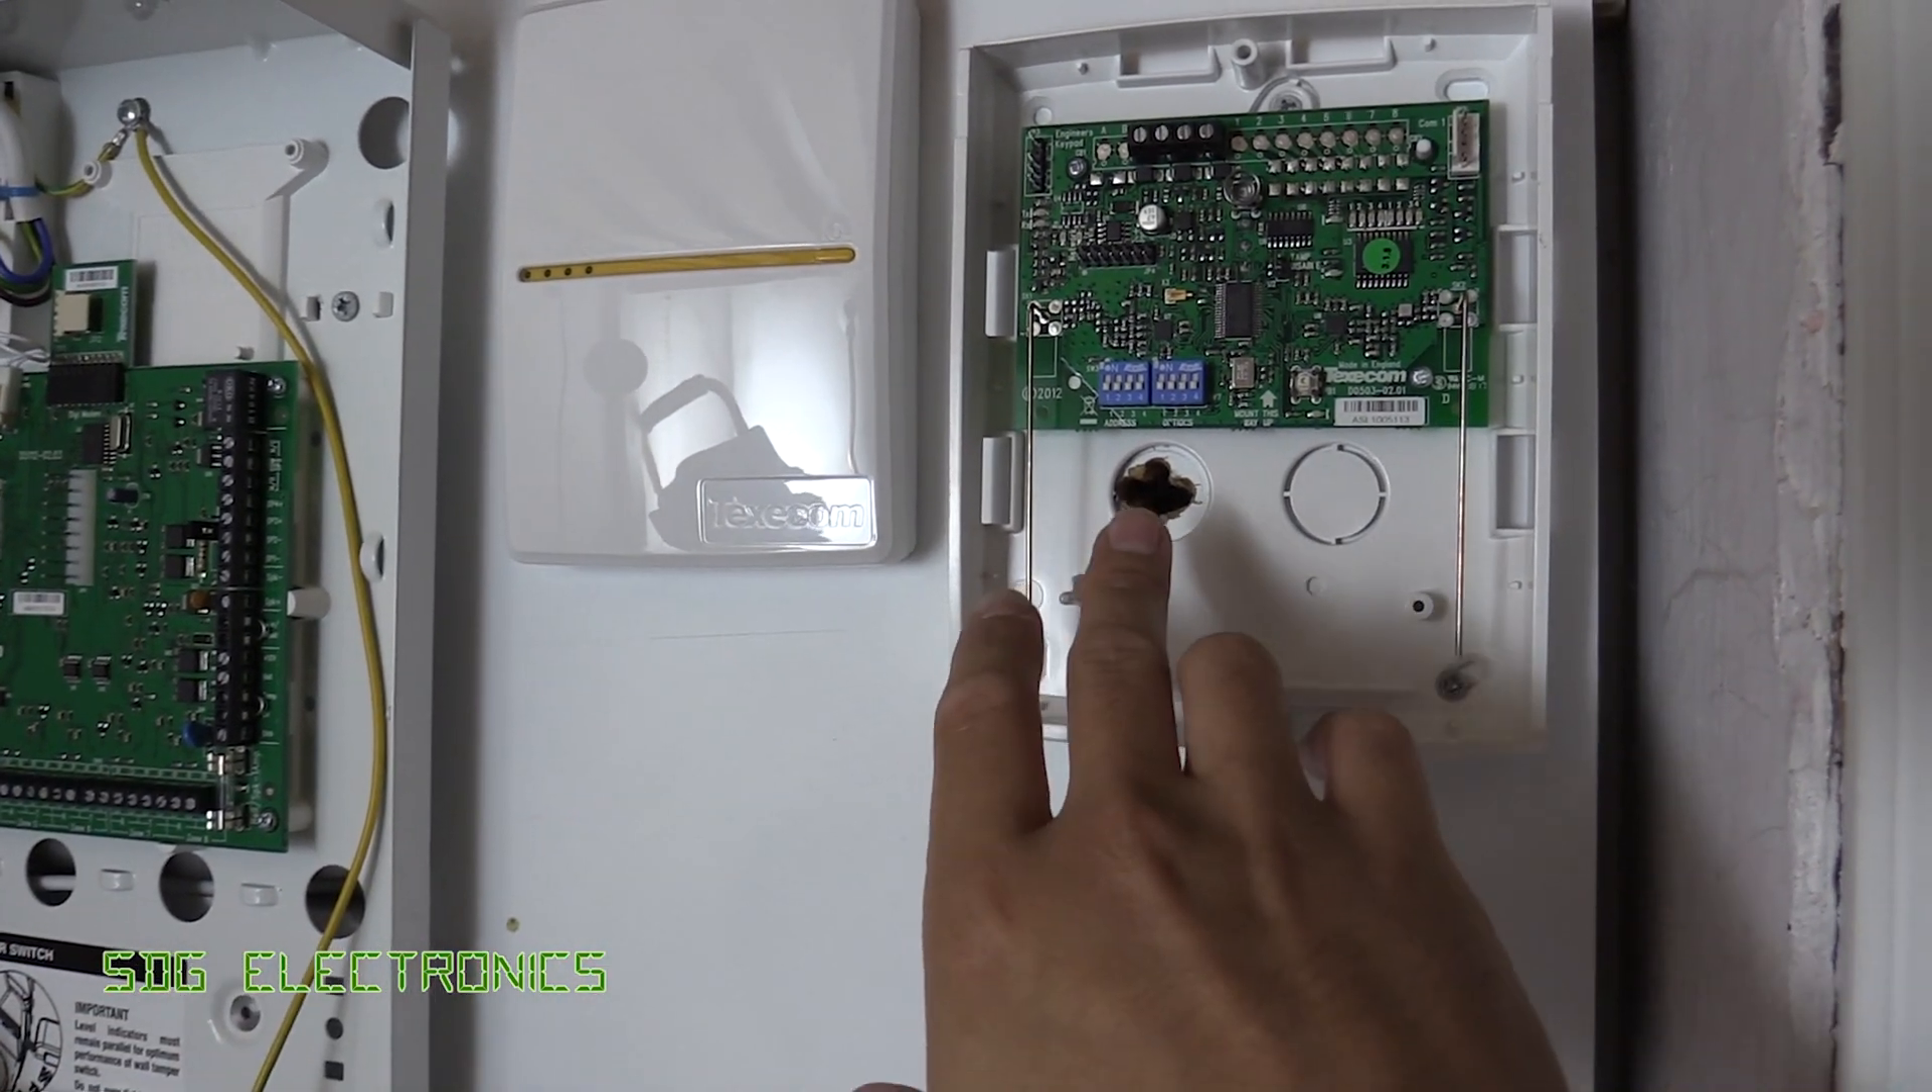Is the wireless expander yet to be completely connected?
Yes.